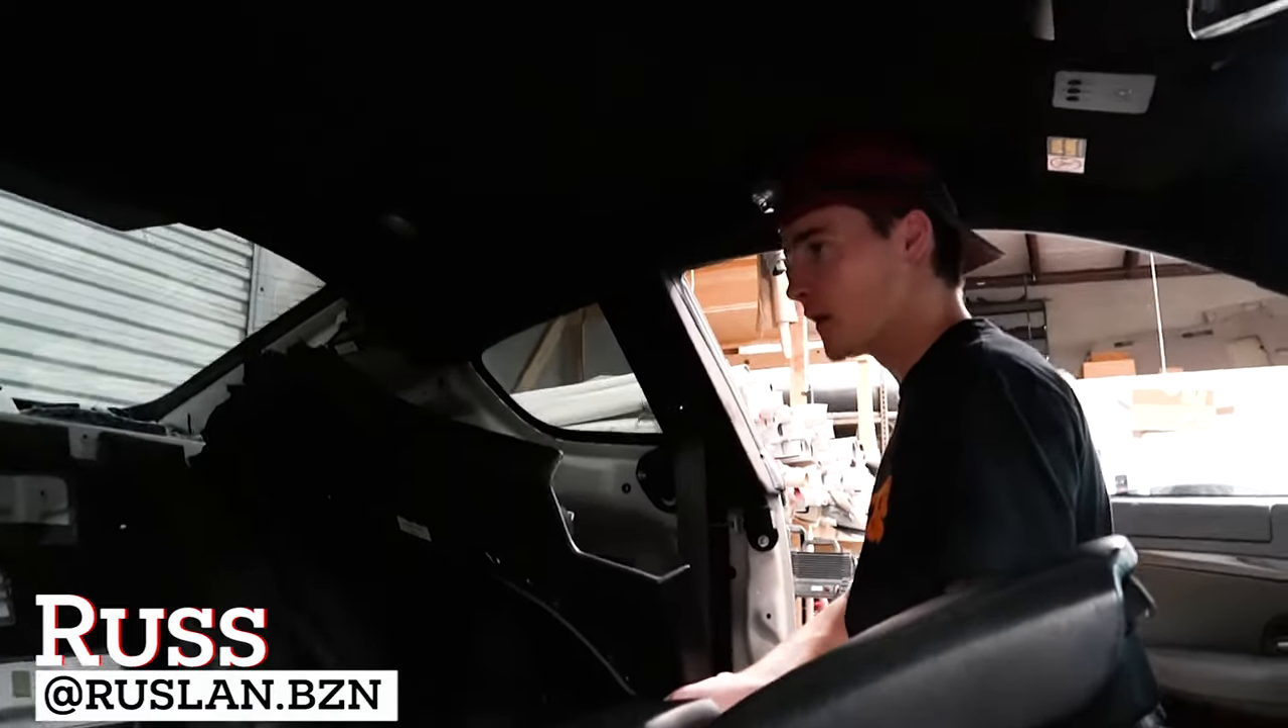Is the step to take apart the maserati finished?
No.